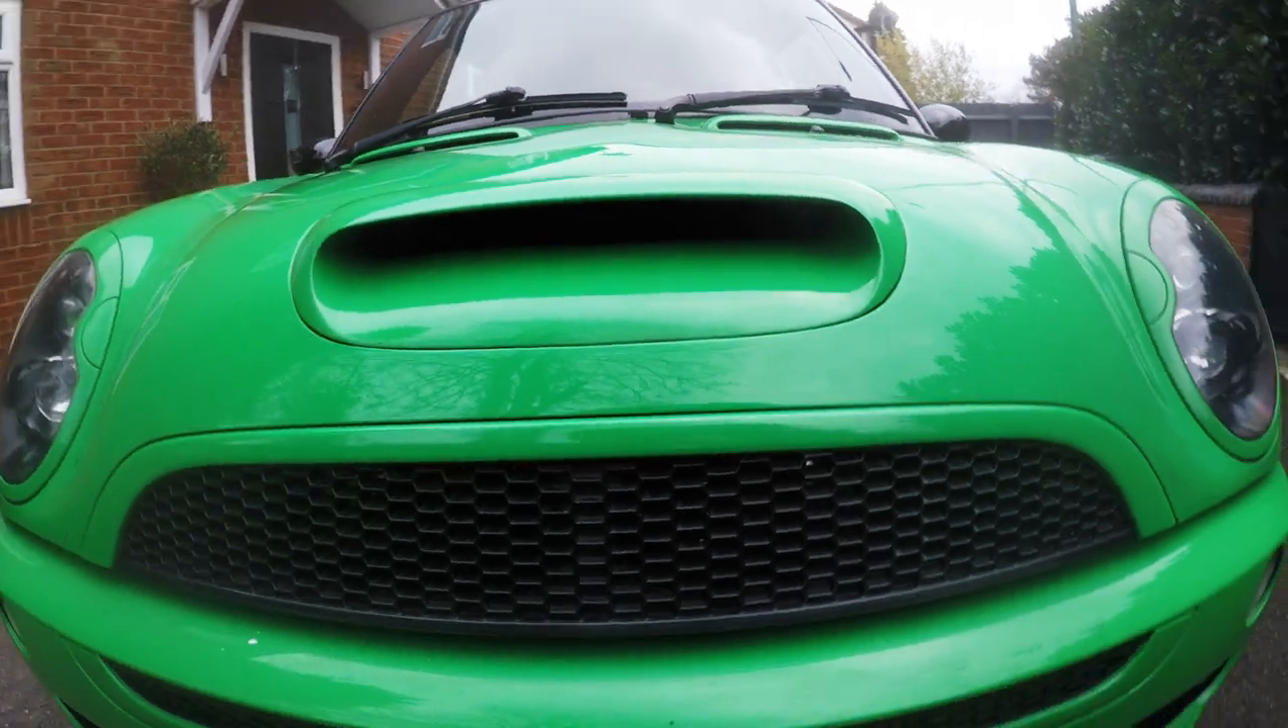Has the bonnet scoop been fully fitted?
Yes.